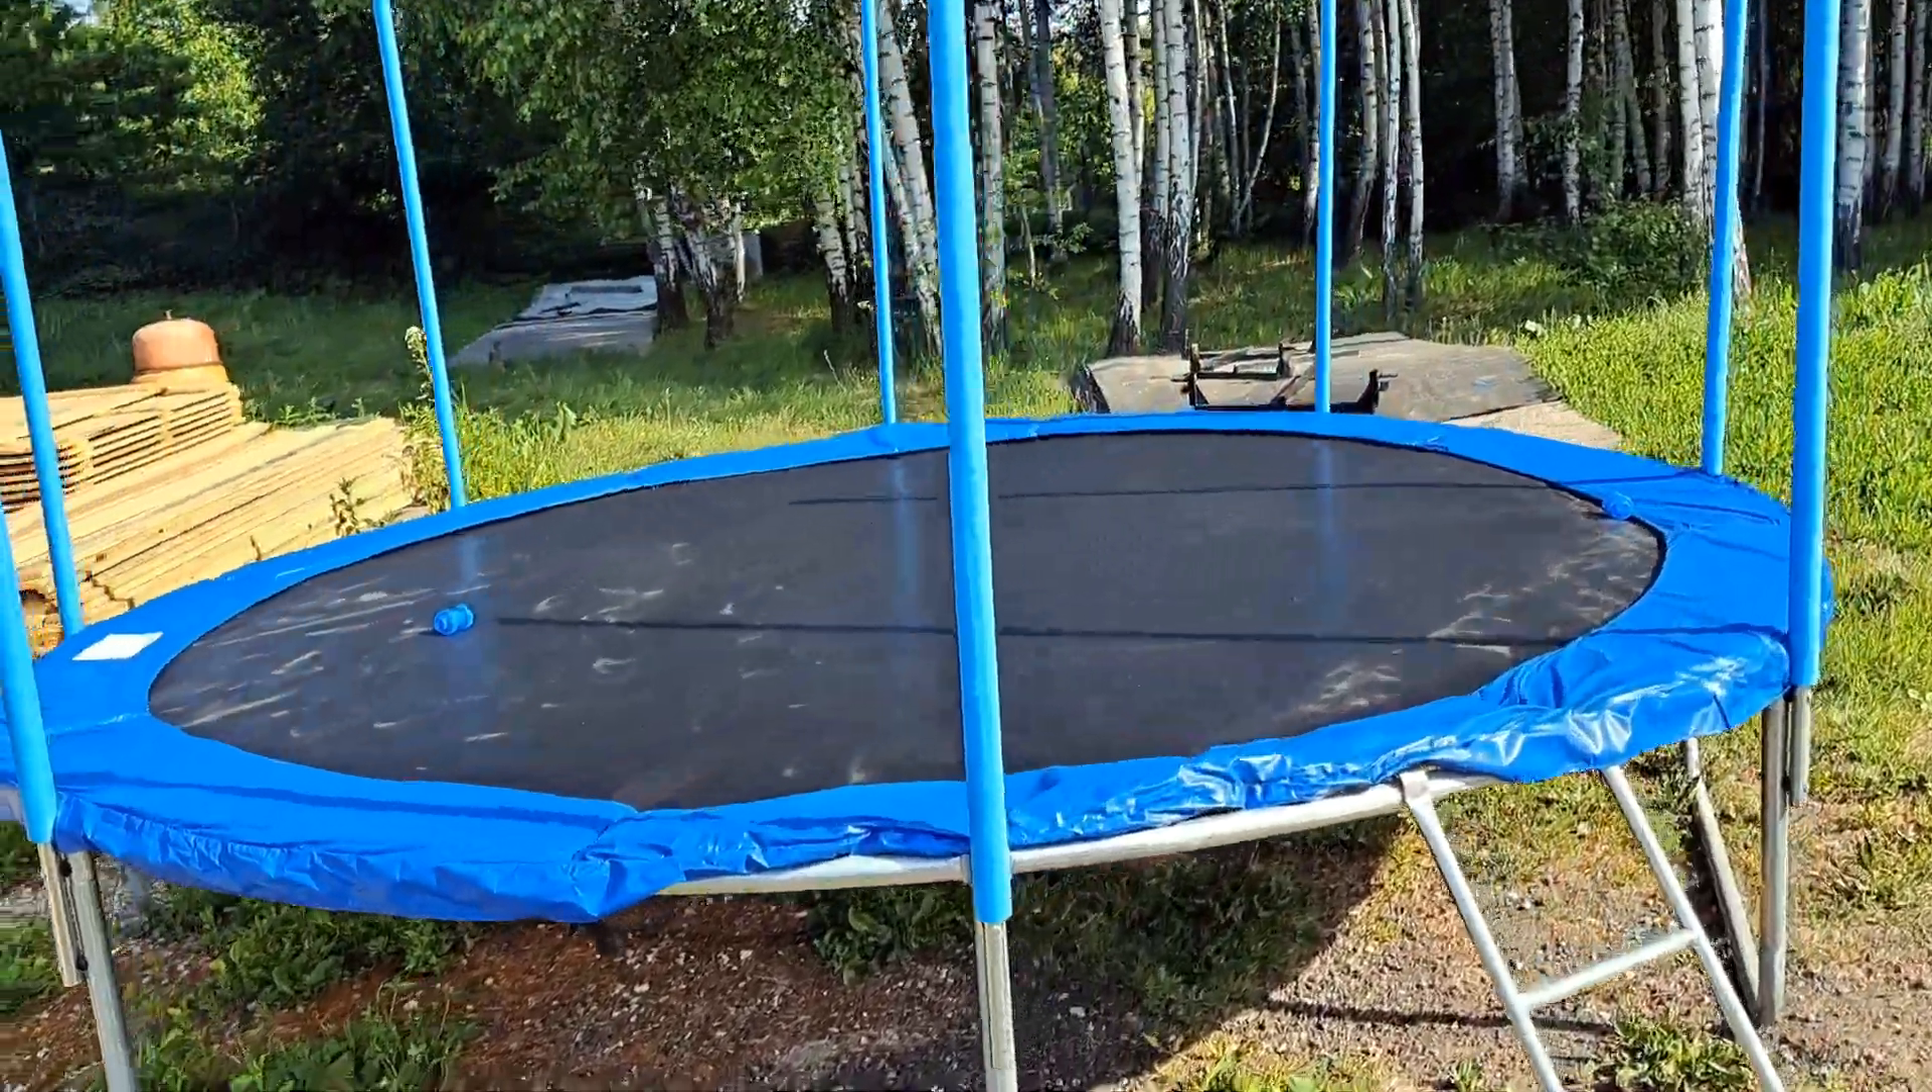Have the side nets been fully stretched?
No.